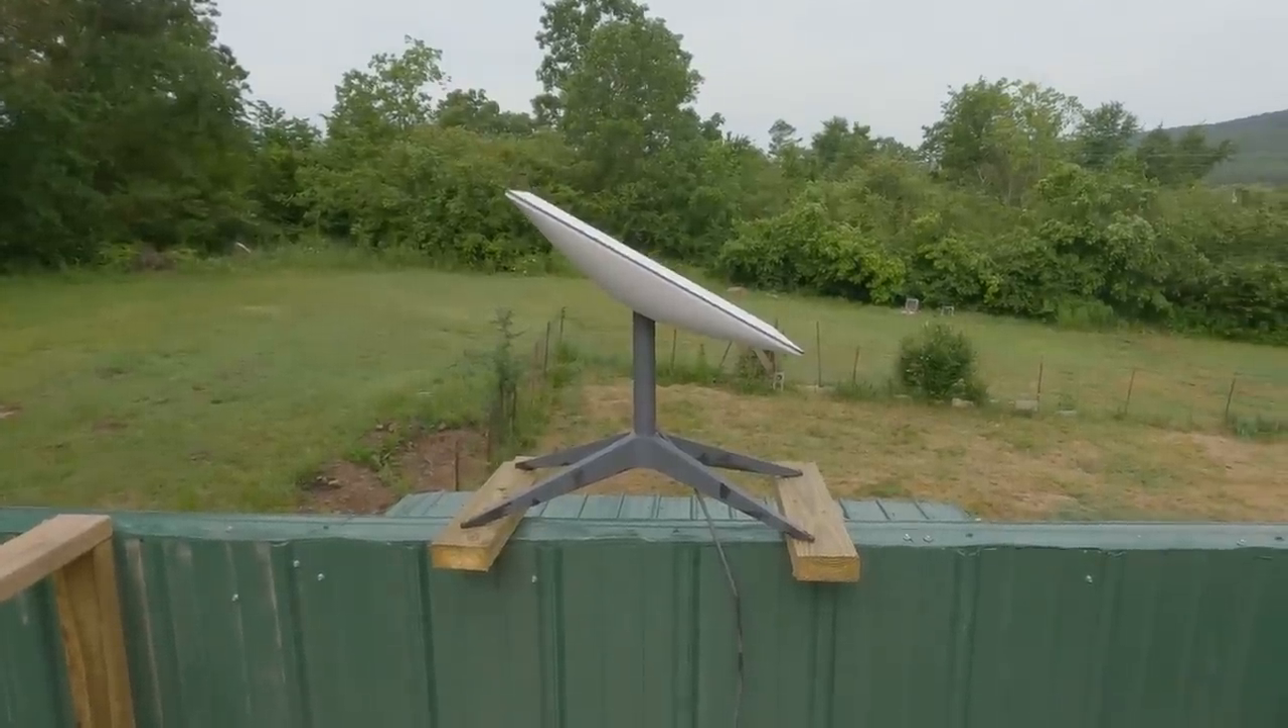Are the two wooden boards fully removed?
No.